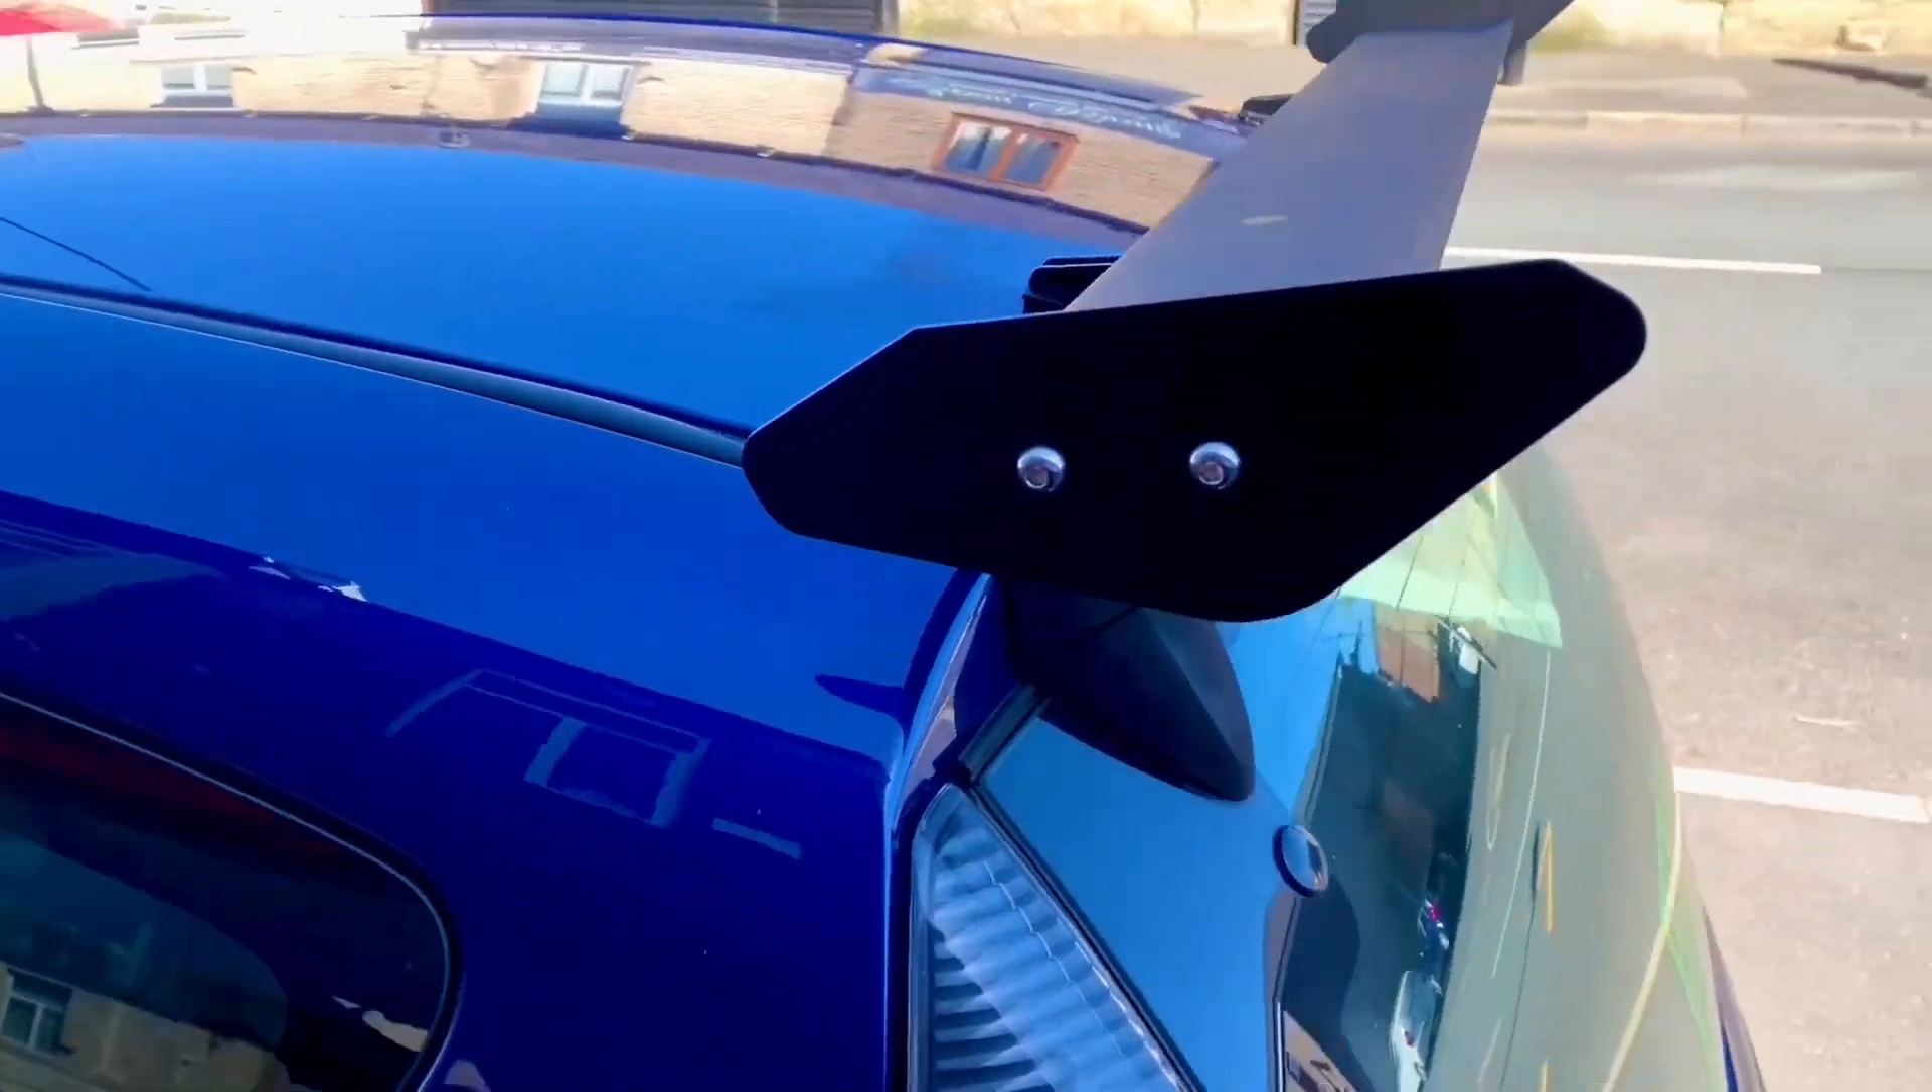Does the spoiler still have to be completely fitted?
No.